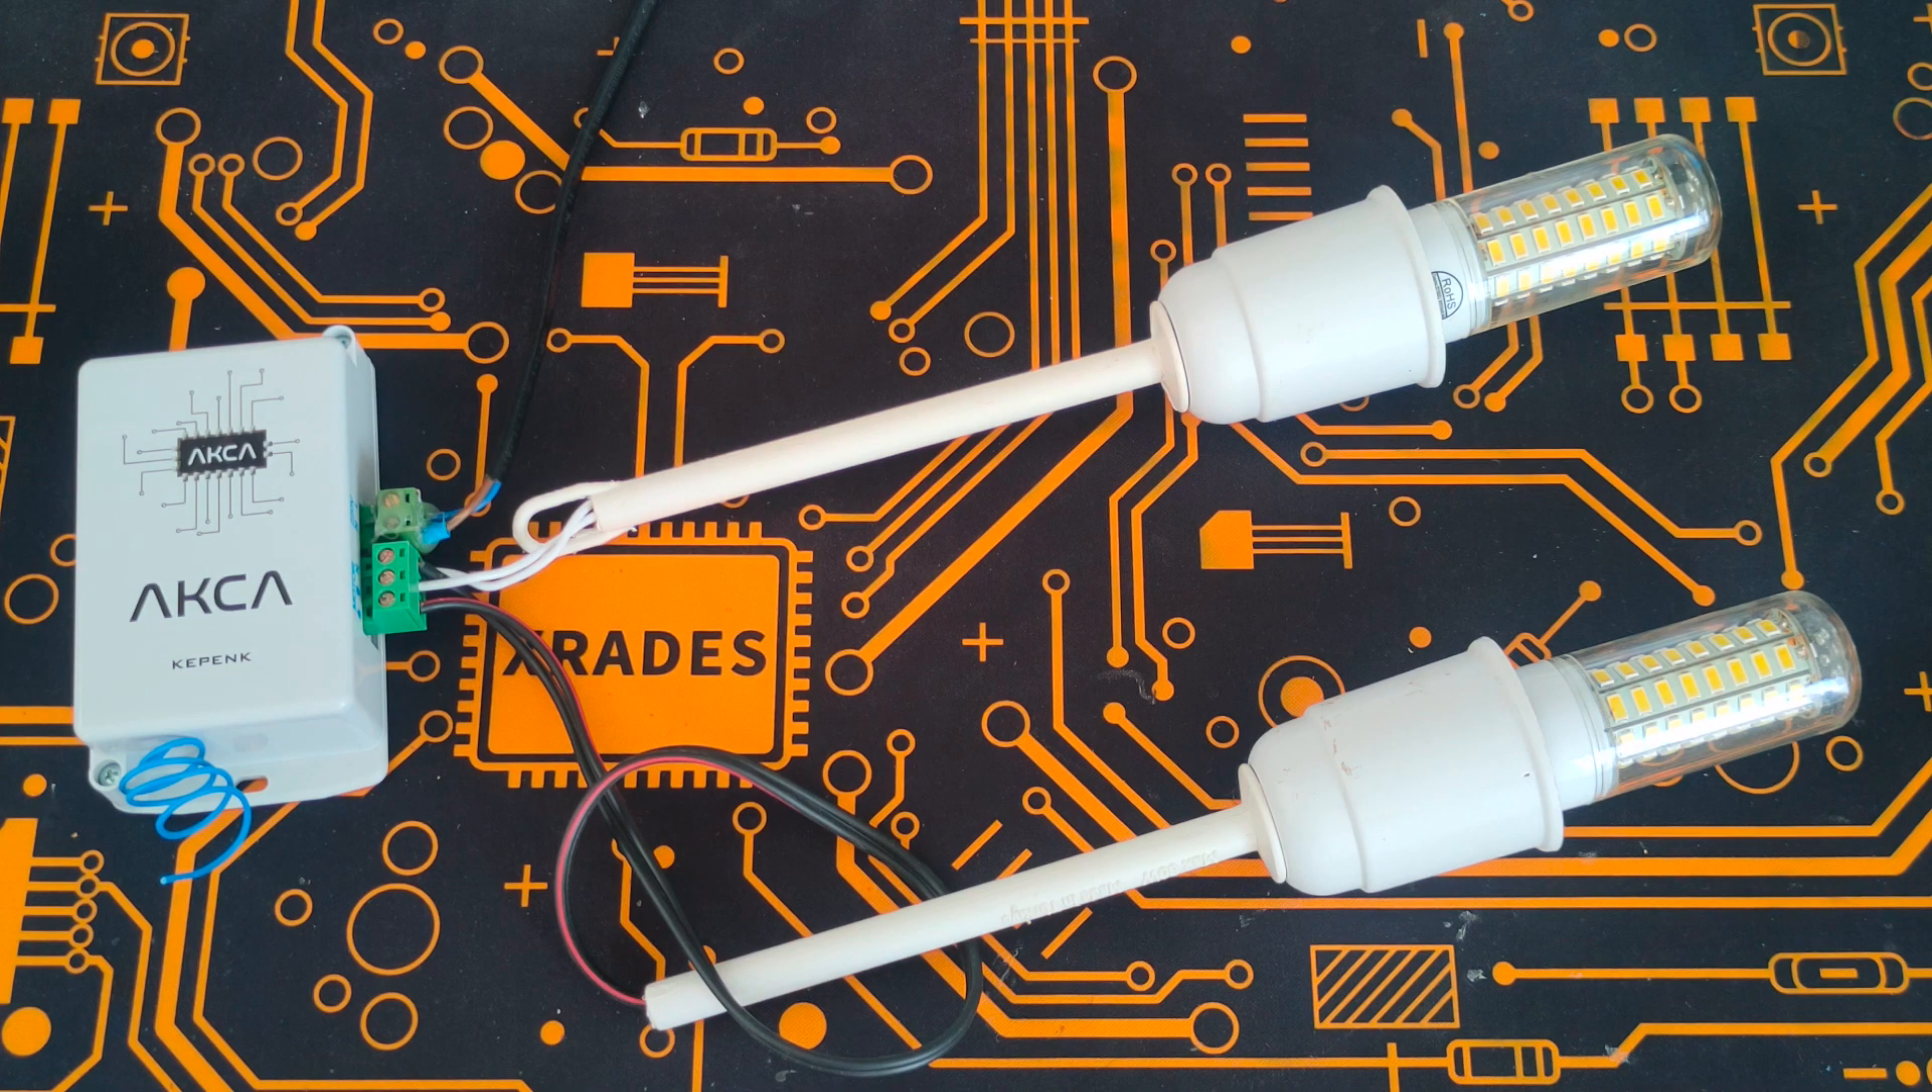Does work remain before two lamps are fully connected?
No.